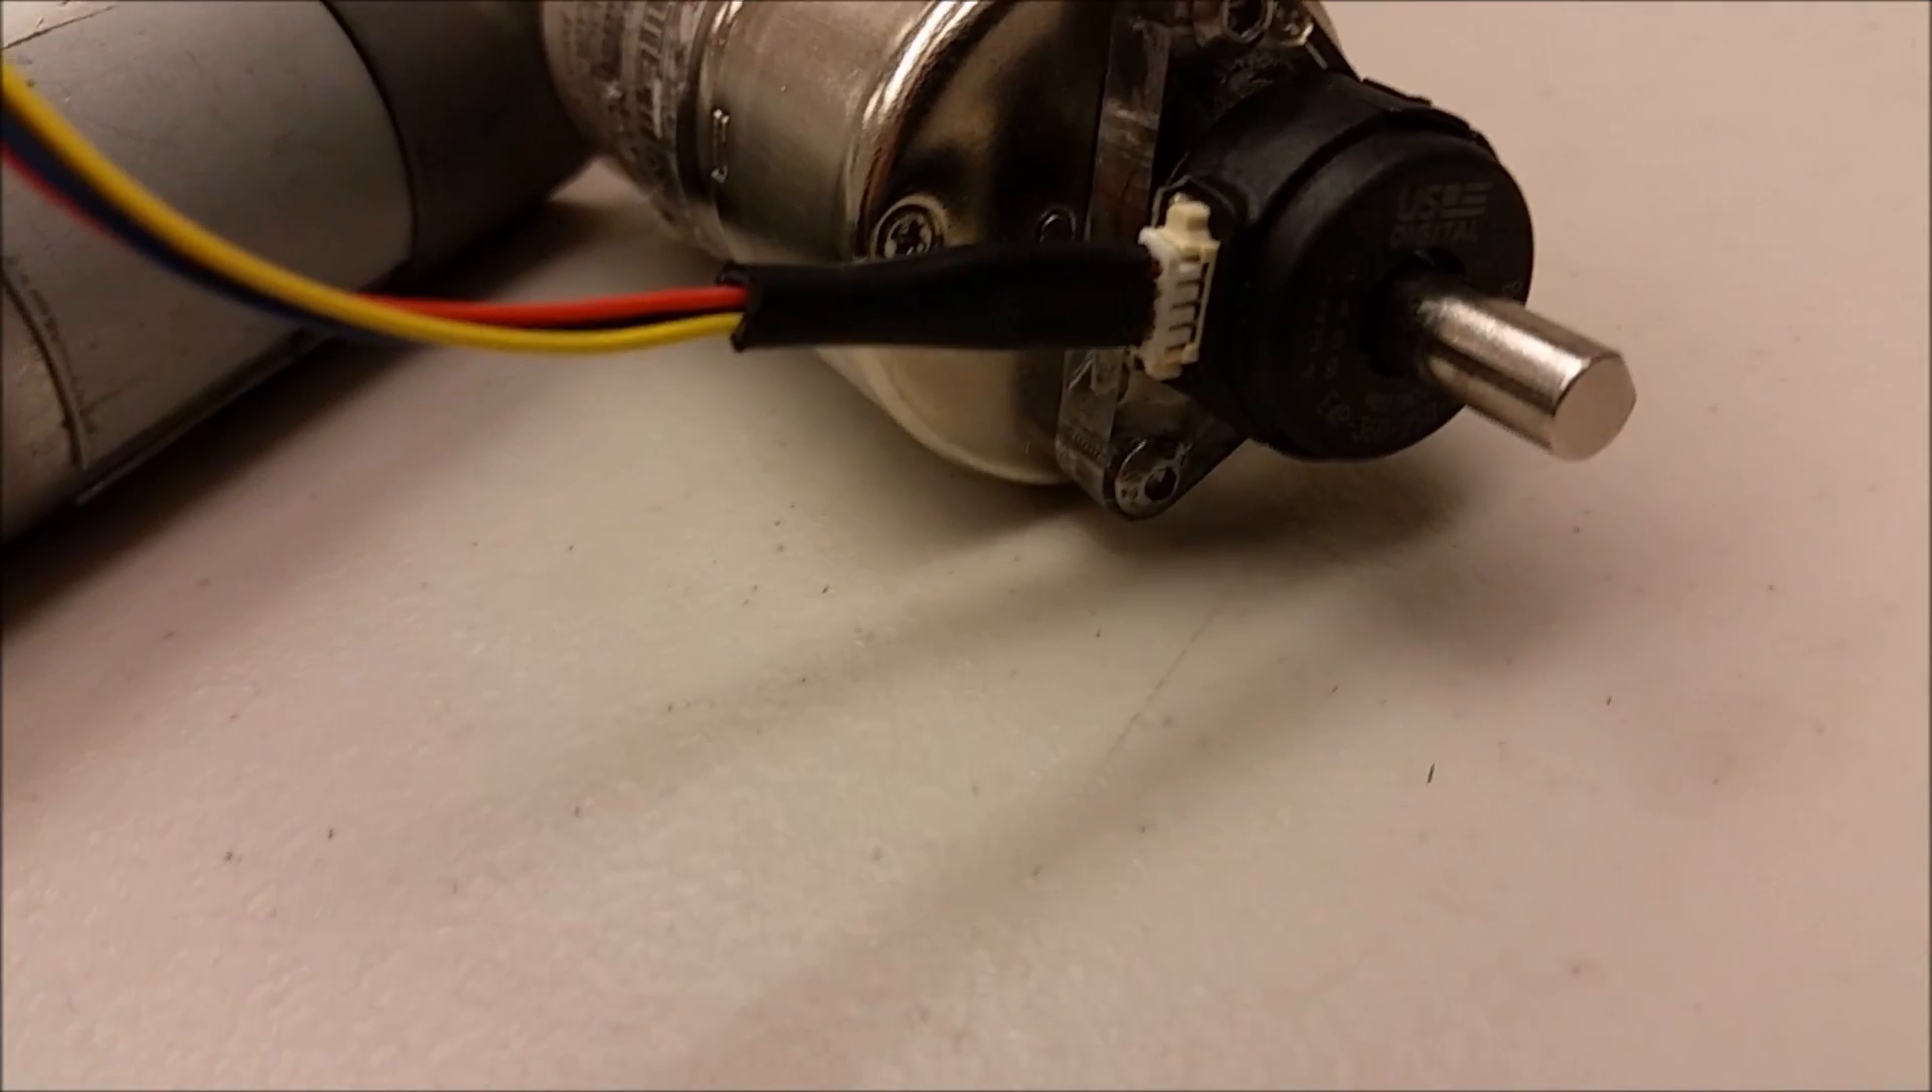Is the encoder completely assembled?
Yes.